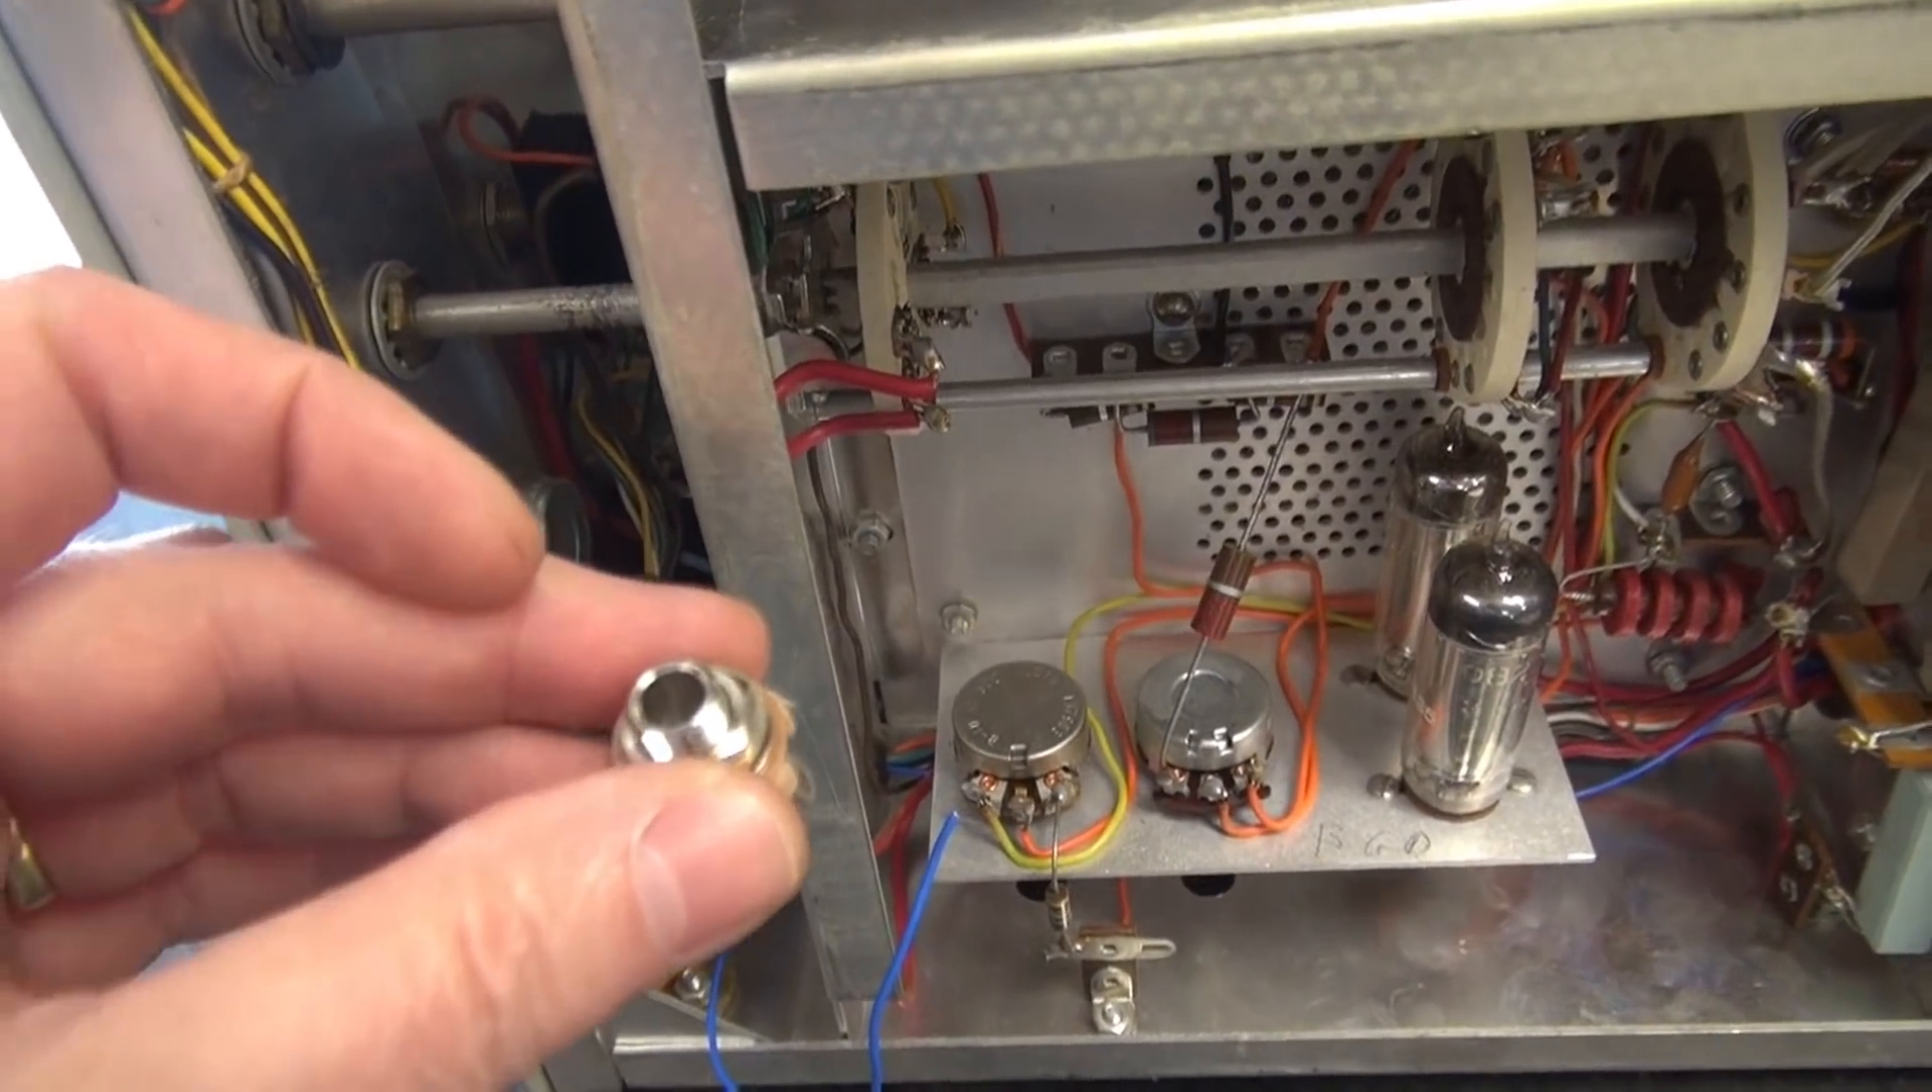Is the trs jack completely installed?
No.